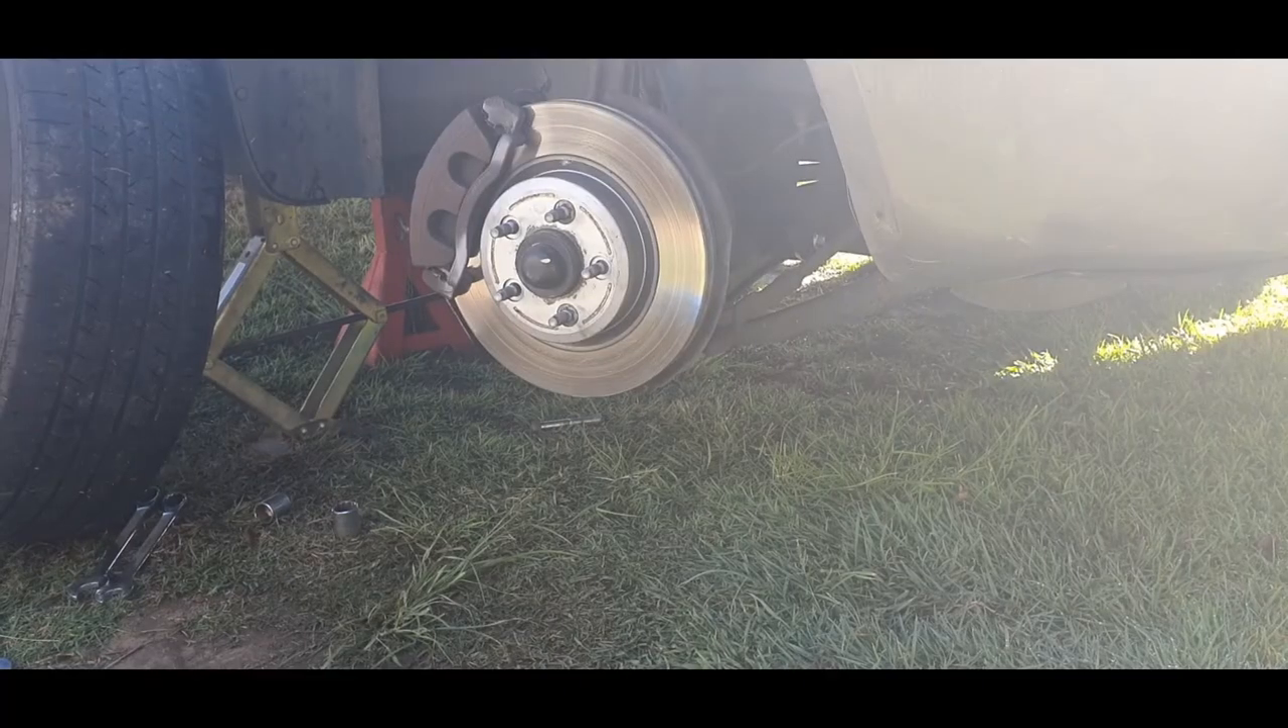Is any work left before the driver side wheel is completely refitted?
Yes.